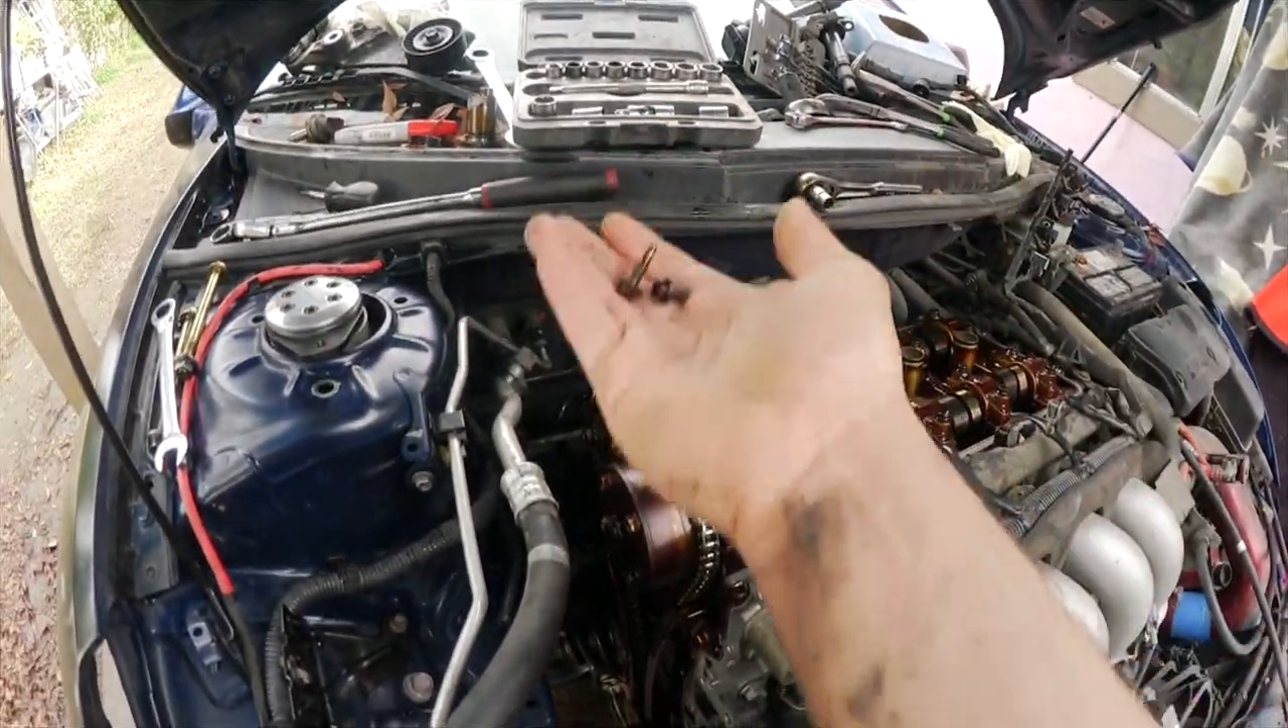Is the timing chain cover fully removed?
Yes.